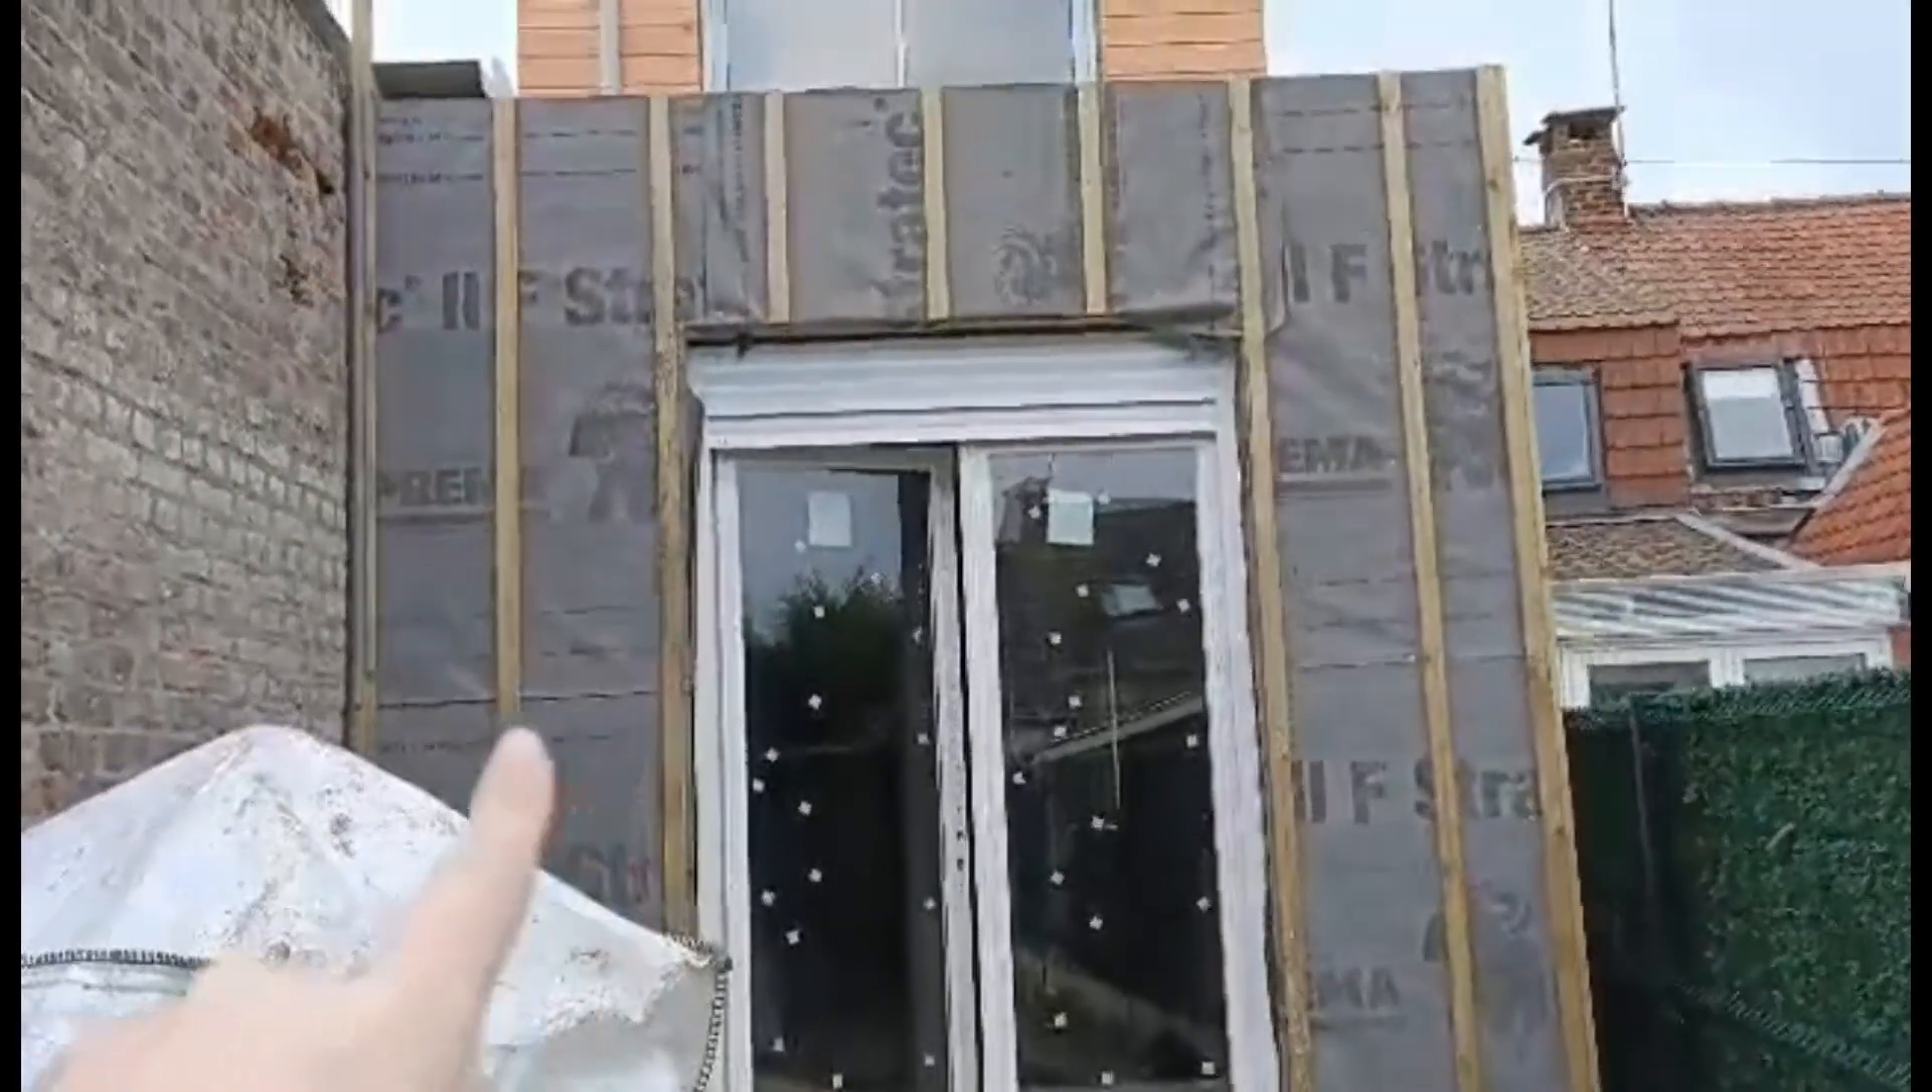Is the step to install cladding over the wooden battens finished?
No.